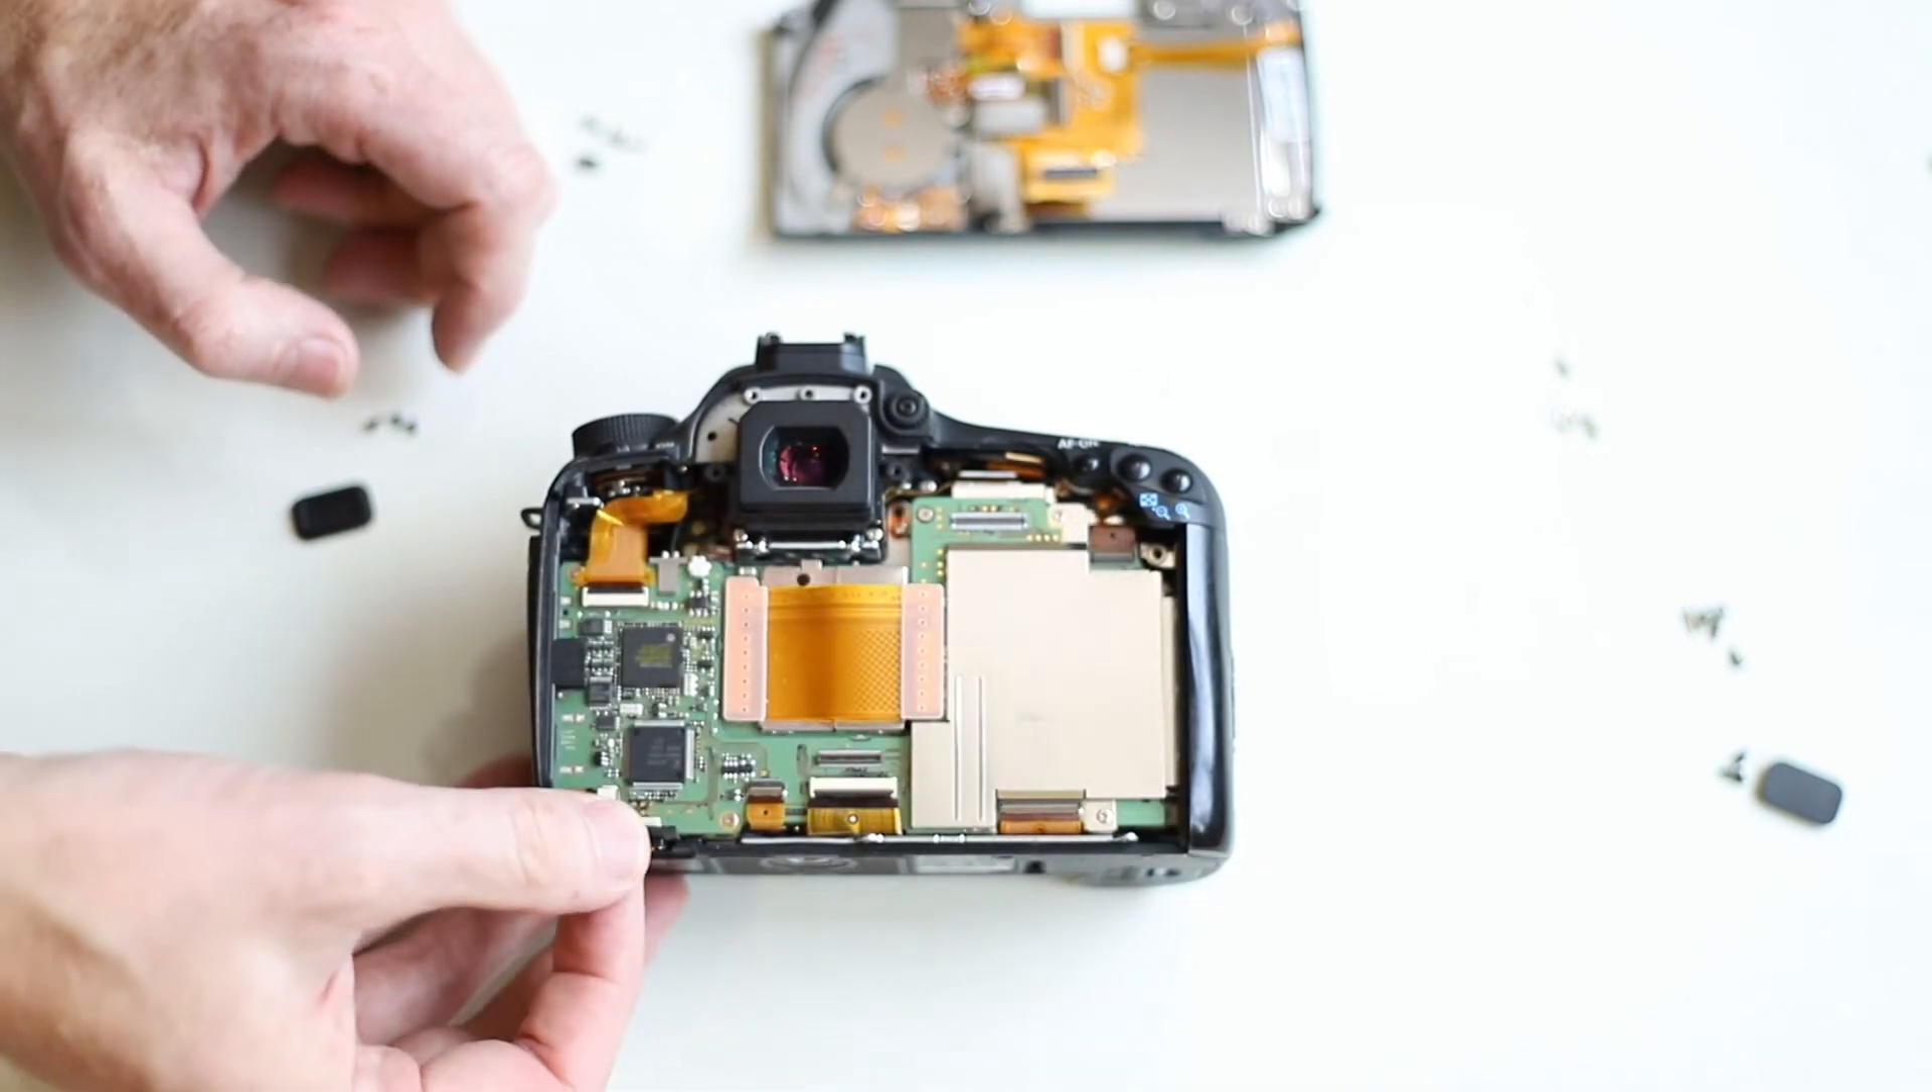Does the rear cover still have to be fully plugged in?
Yes.